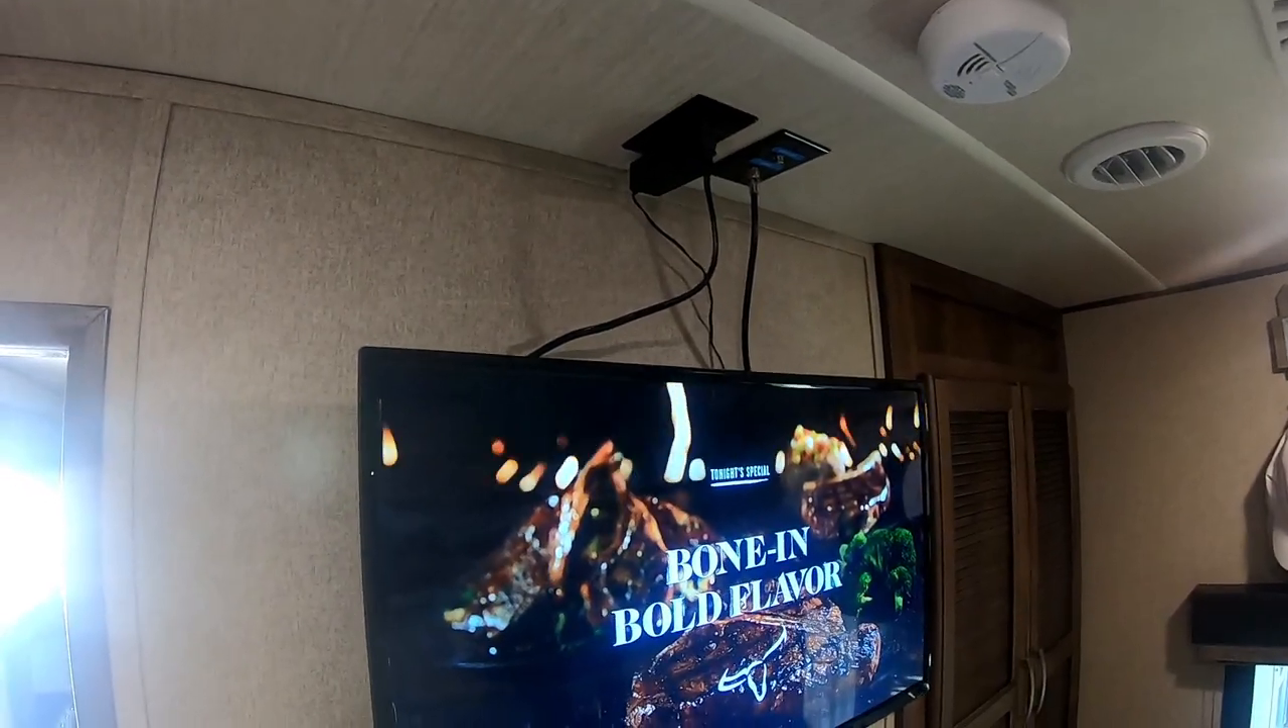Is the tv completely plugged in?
Yes.